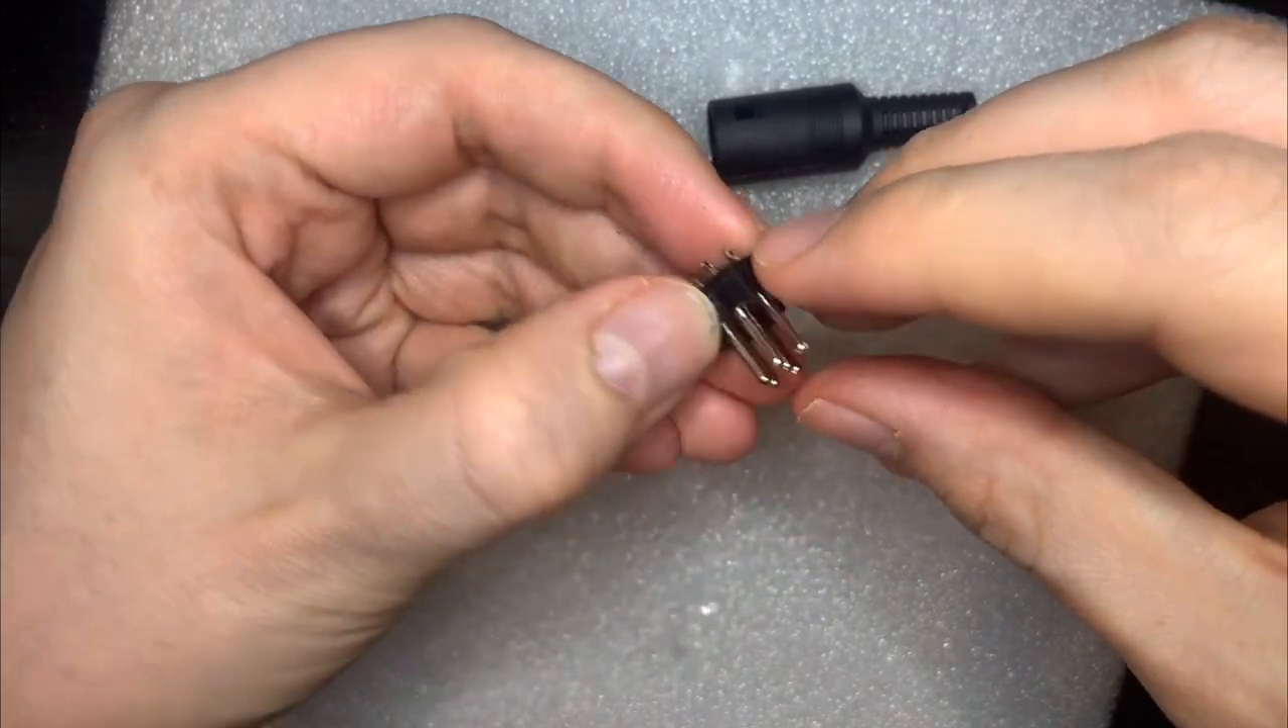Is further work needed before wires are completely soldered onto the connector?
Yes.